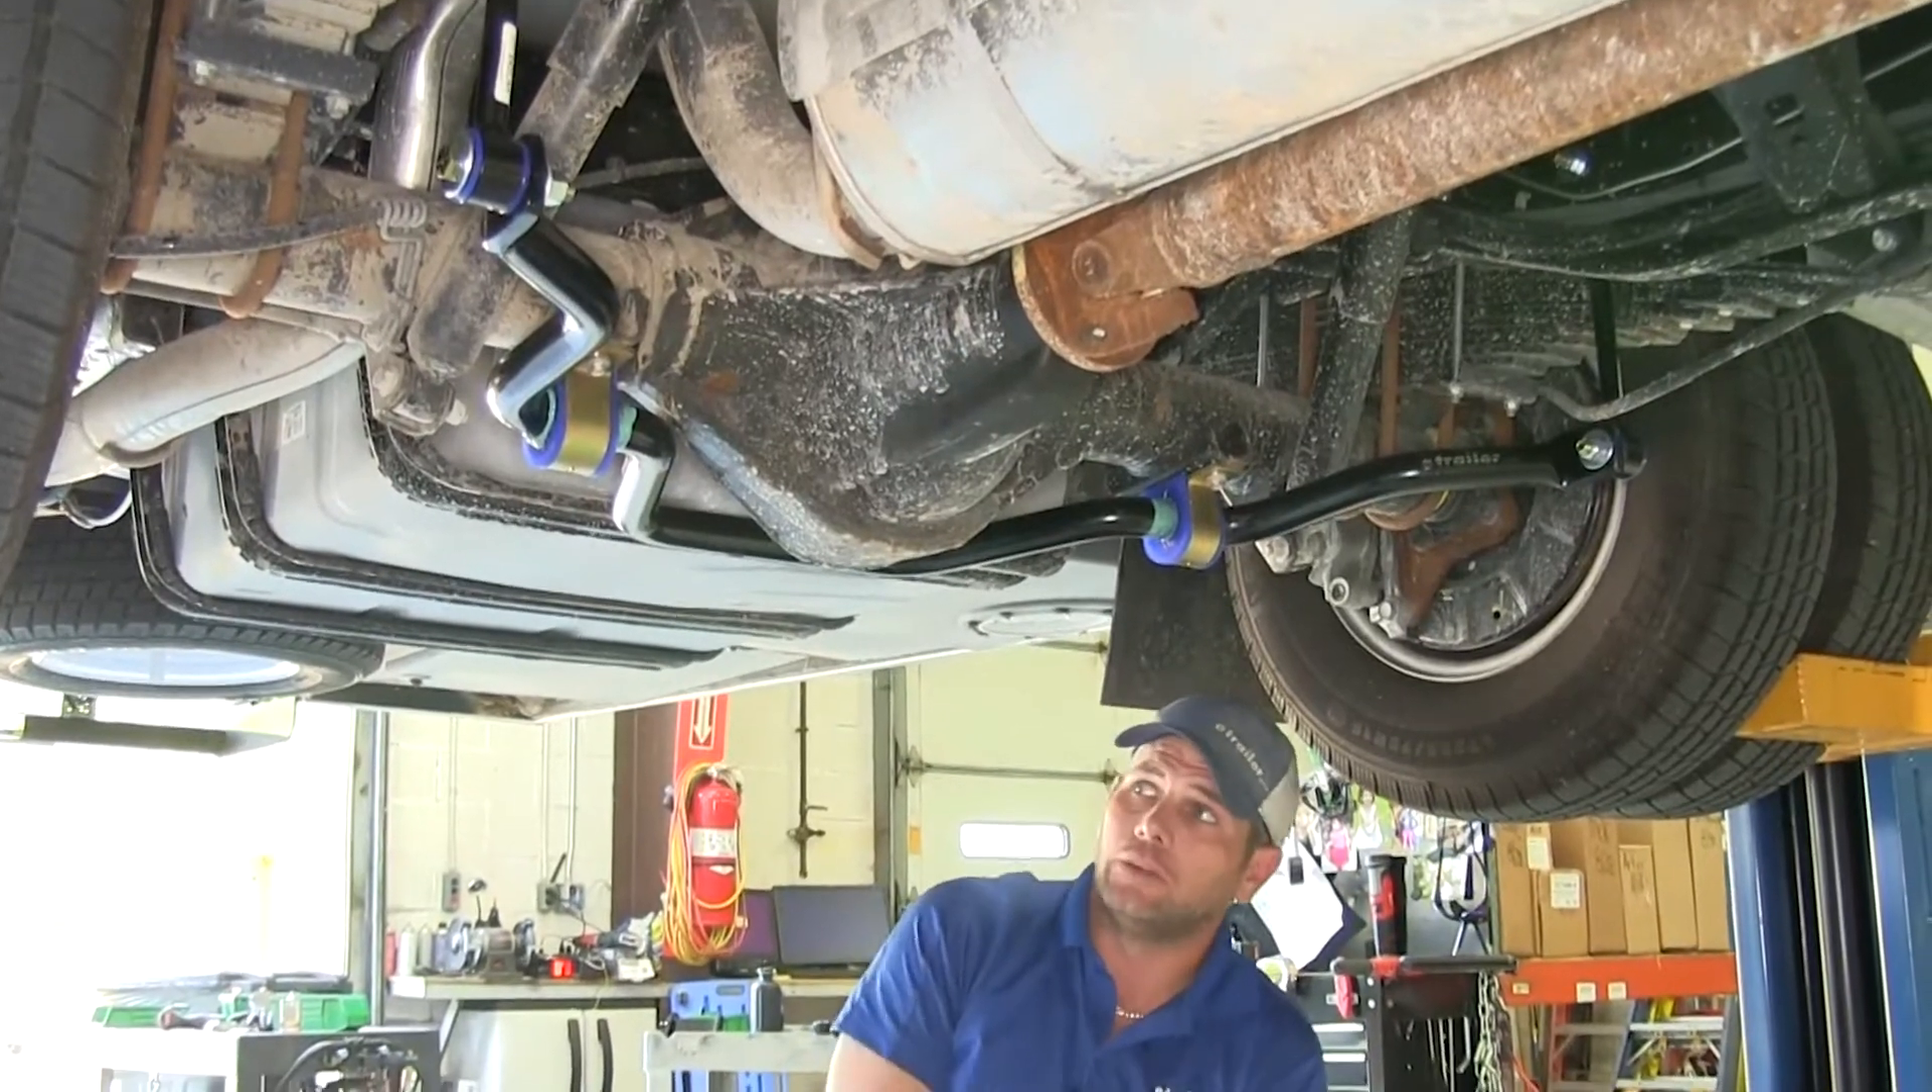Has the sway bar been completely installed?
Yes.